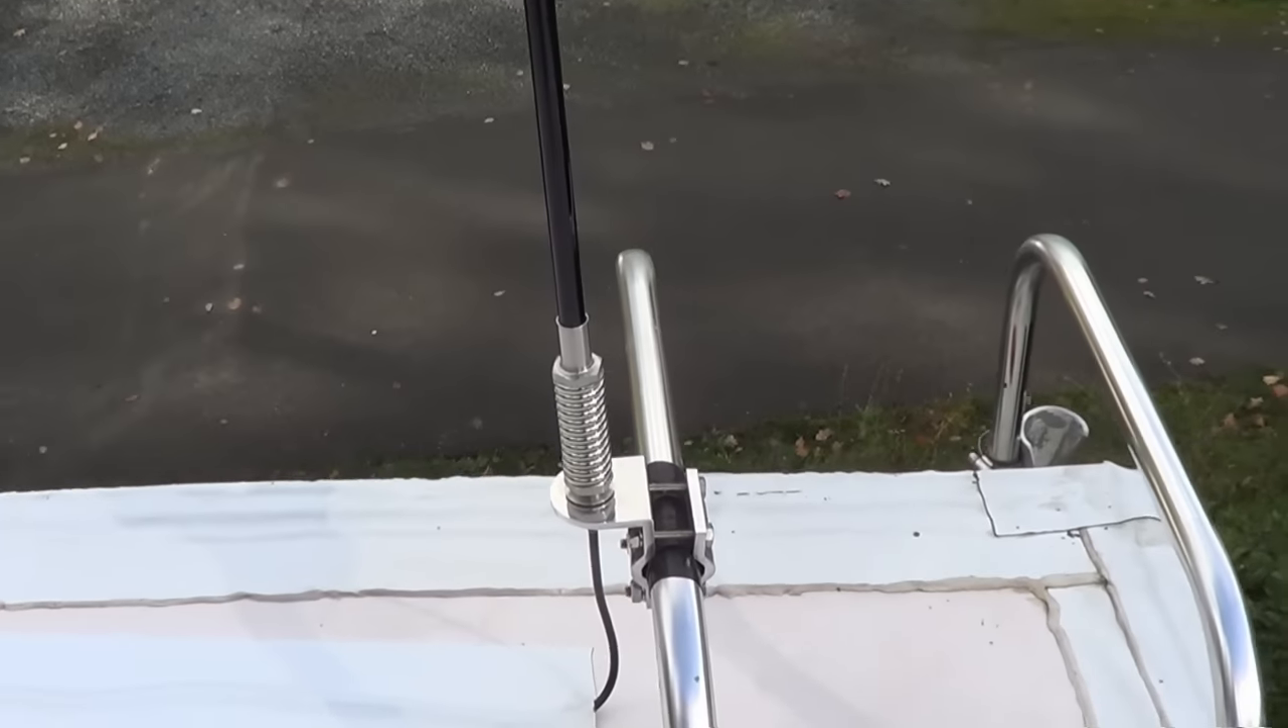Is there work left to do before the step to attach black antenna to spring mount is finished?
No.